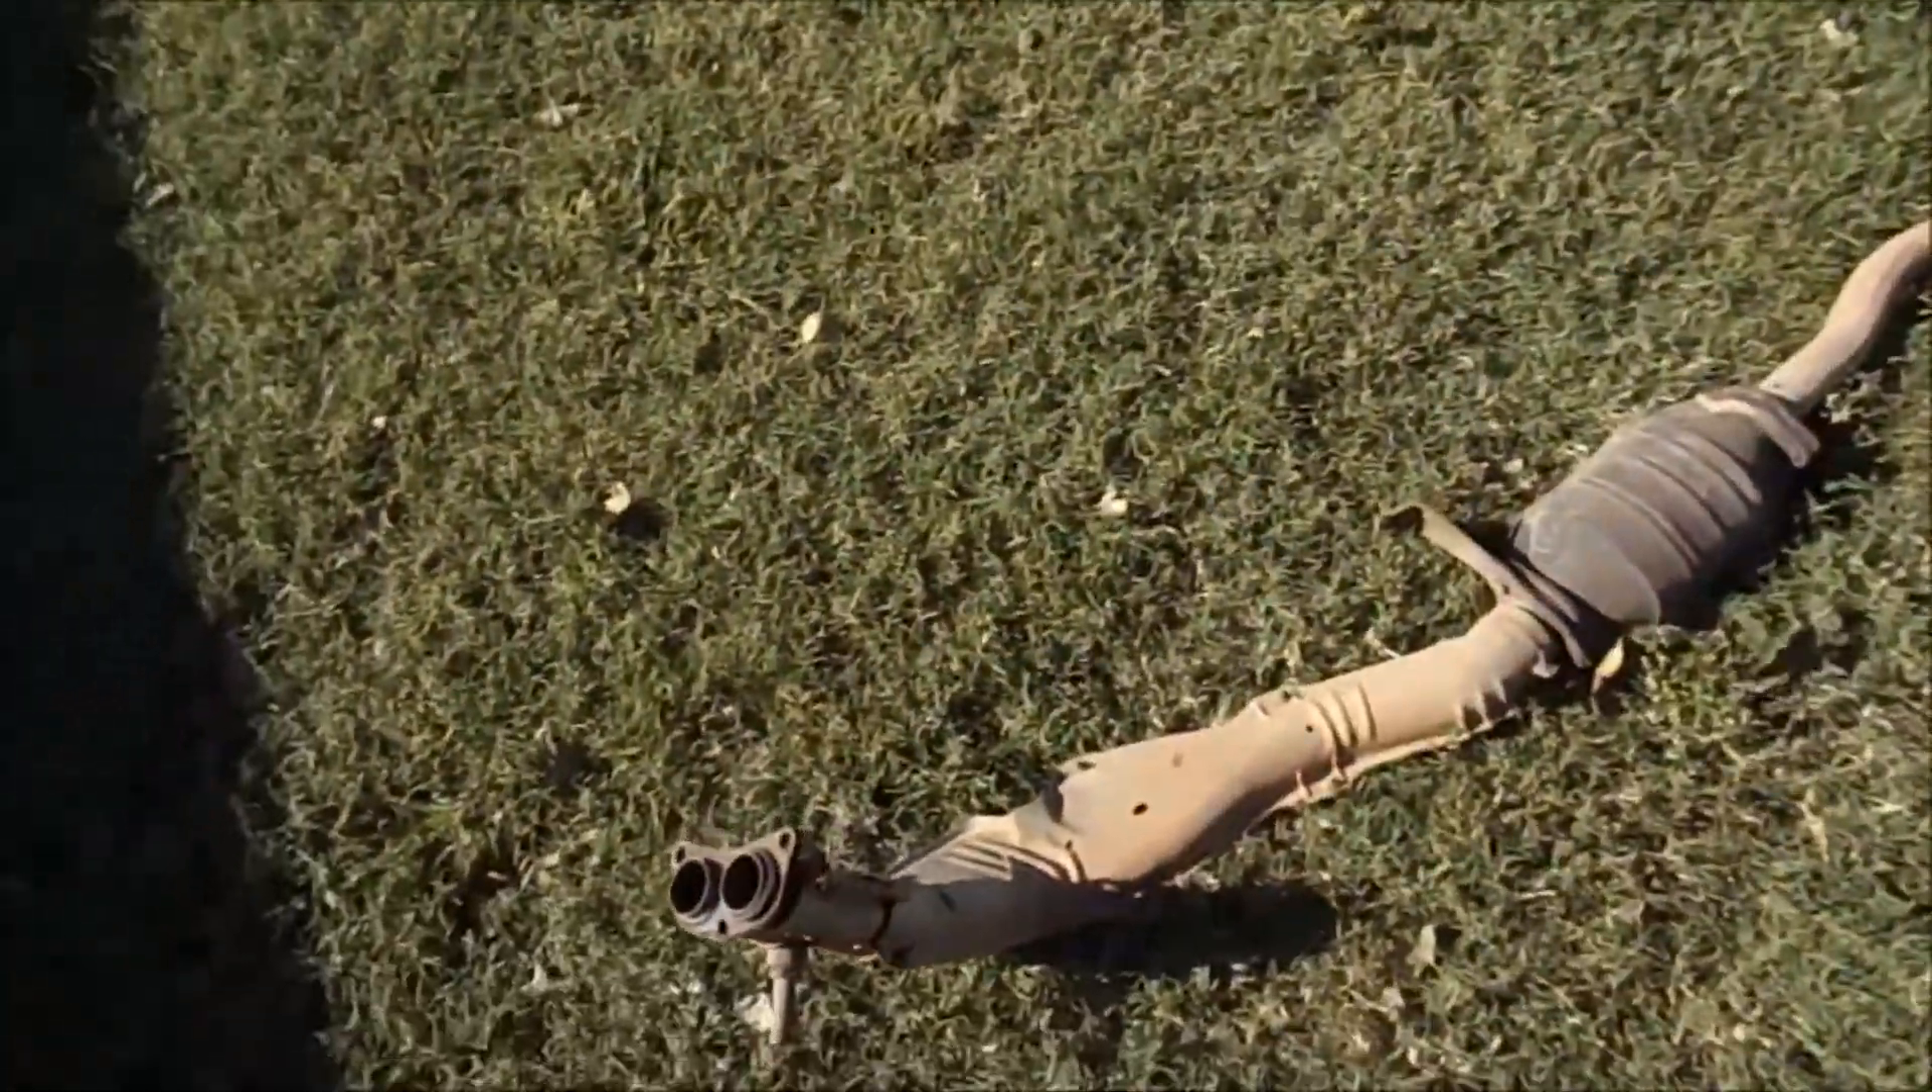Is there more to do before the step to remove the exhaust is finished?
No.